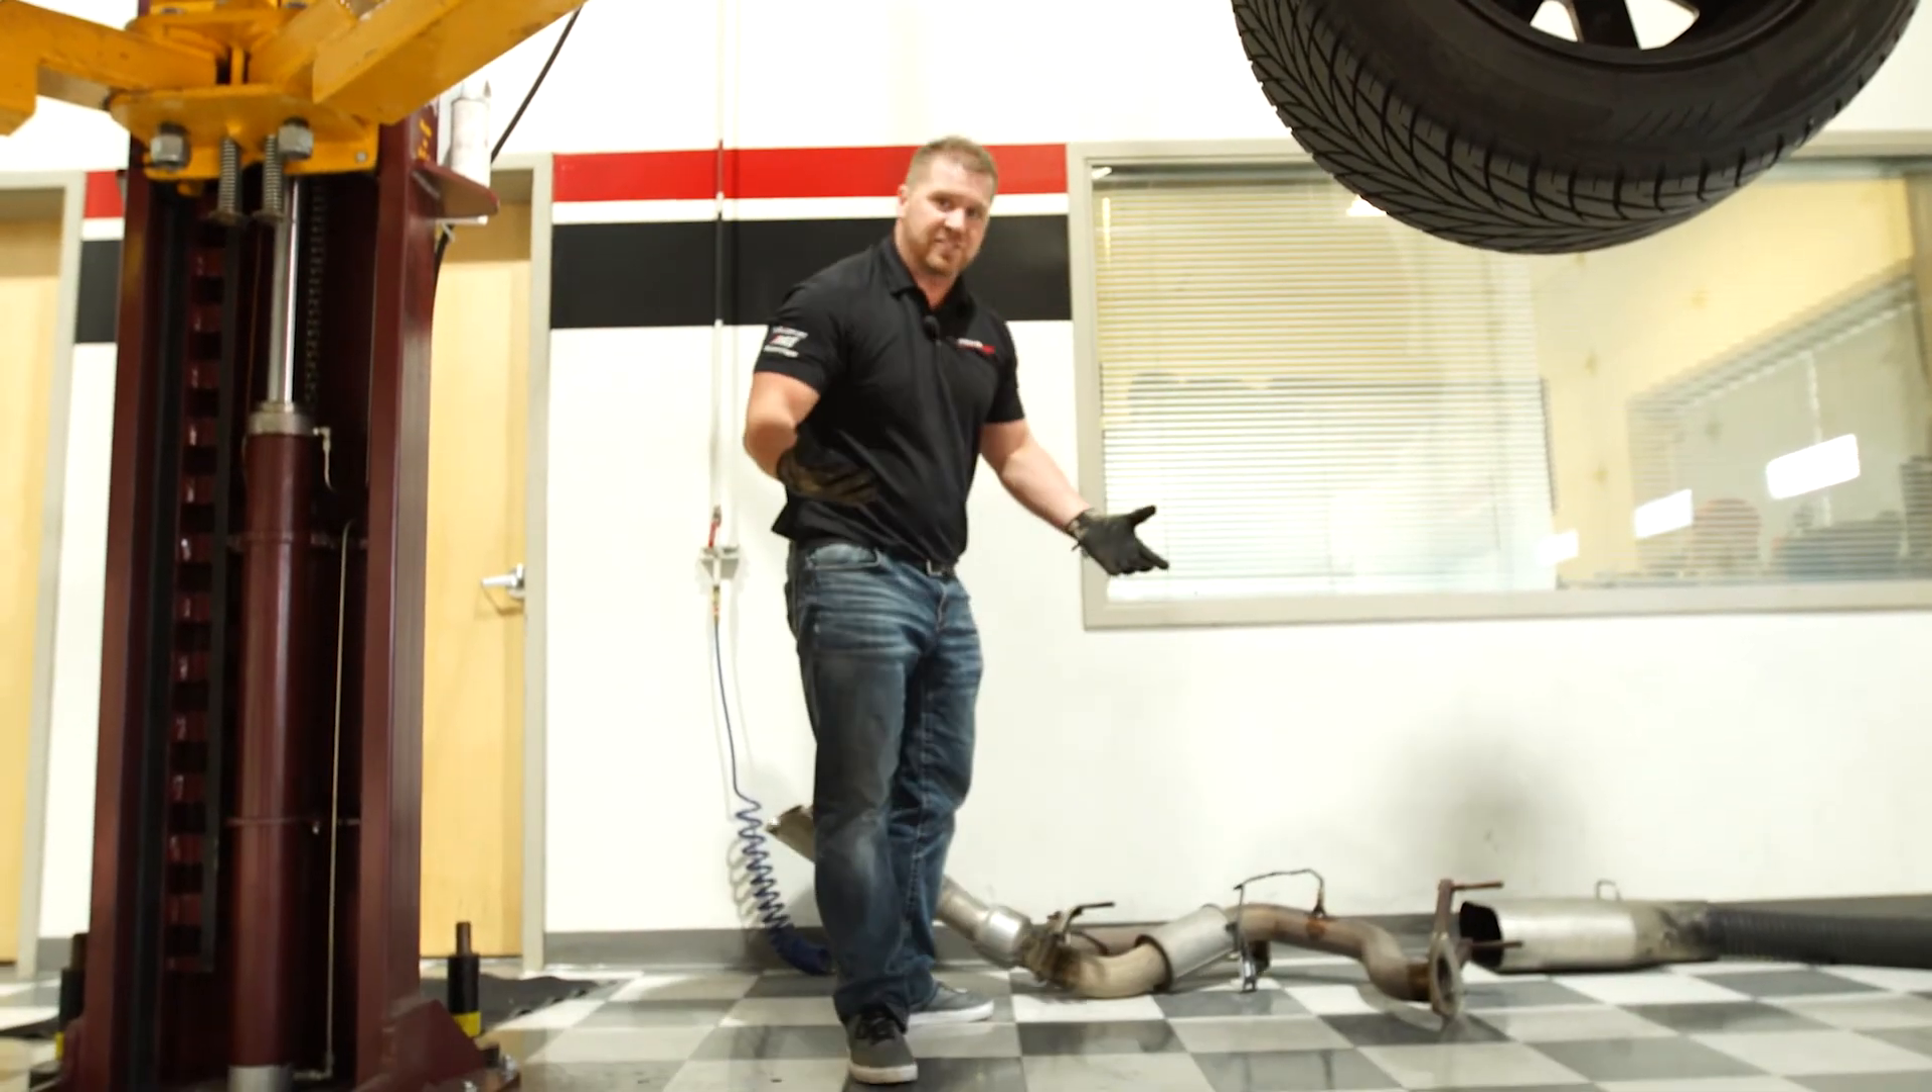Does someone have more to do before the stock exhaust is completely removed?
No.